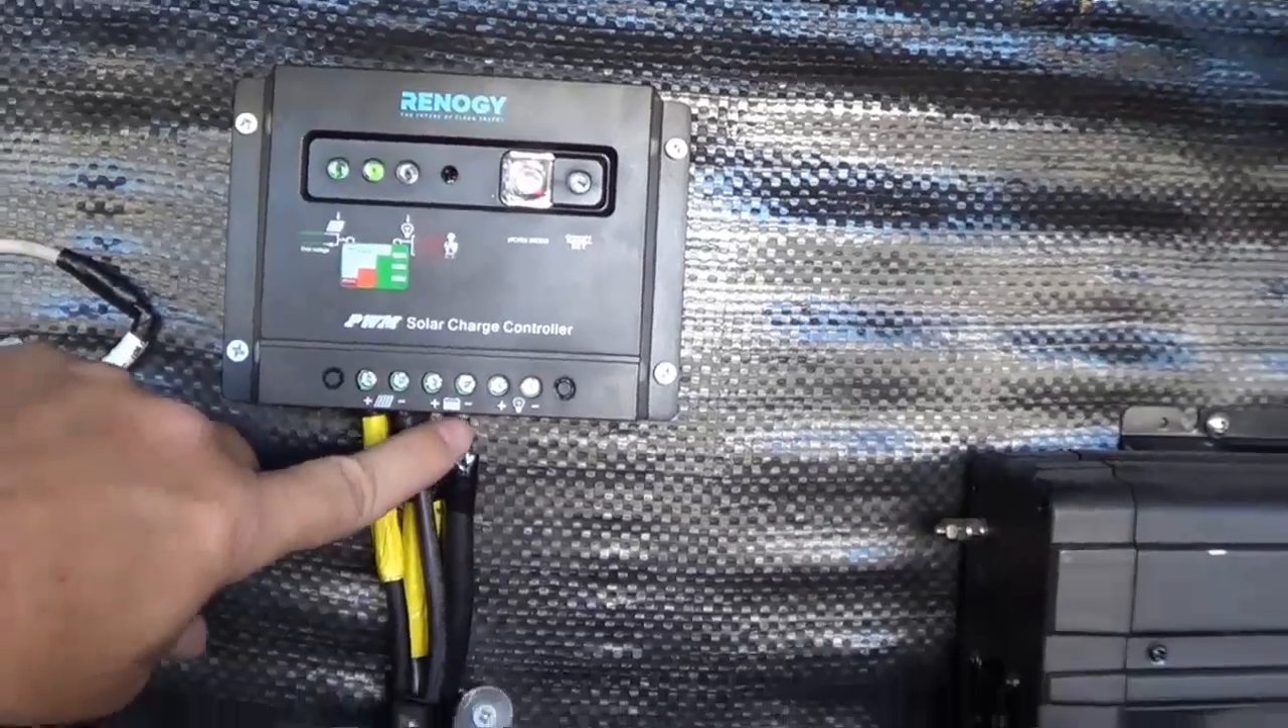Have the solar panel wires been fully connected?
Yes.